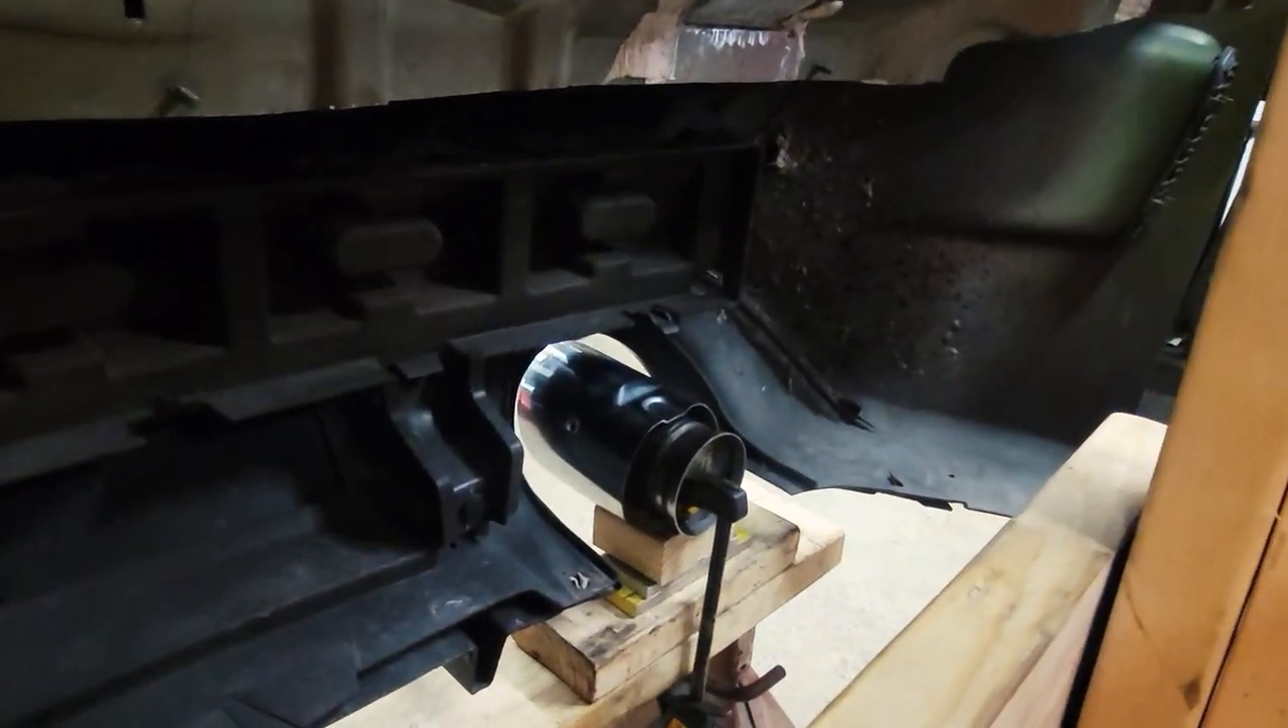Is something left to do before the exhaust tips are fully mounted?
Yes.